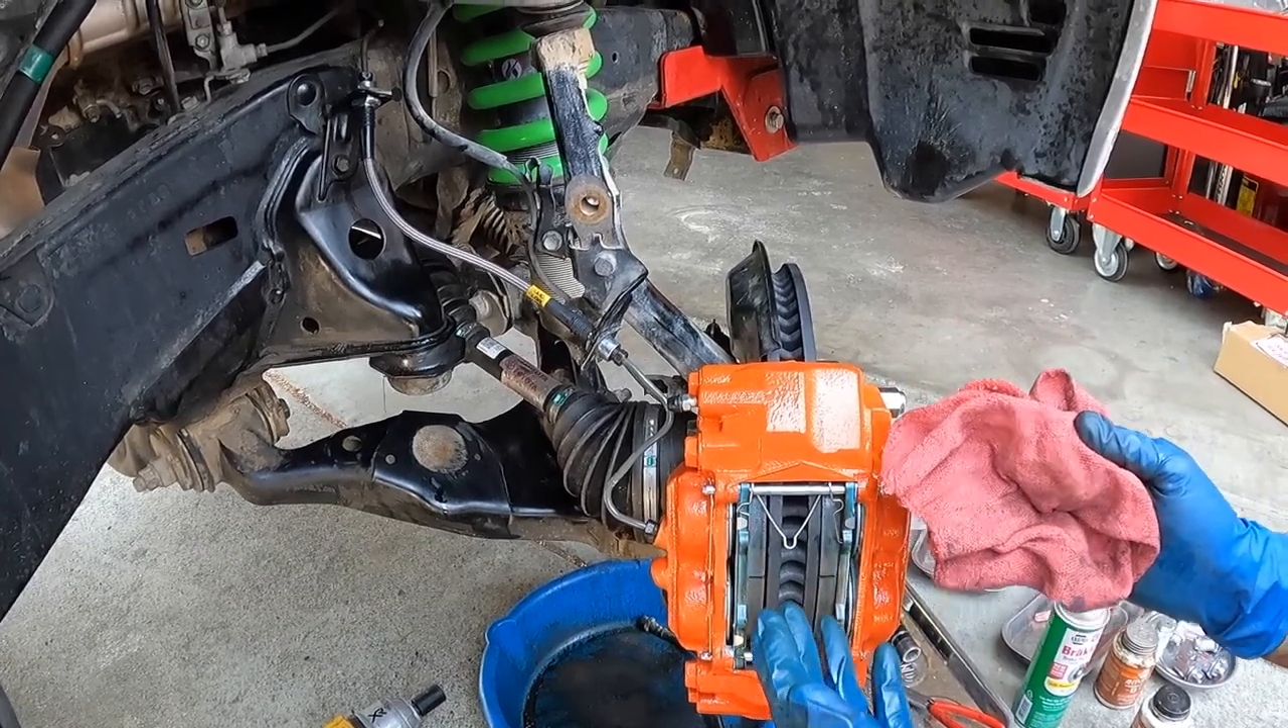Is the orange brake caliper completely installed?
Yes.